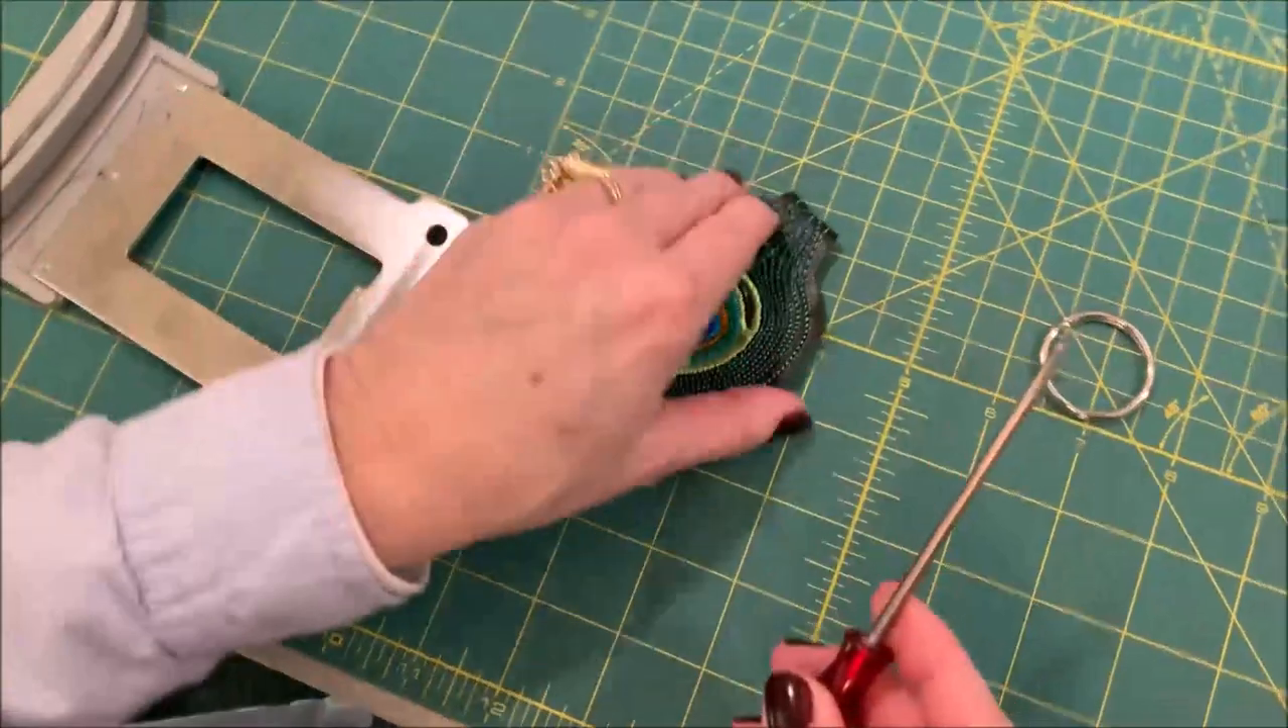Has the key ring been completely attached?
No.